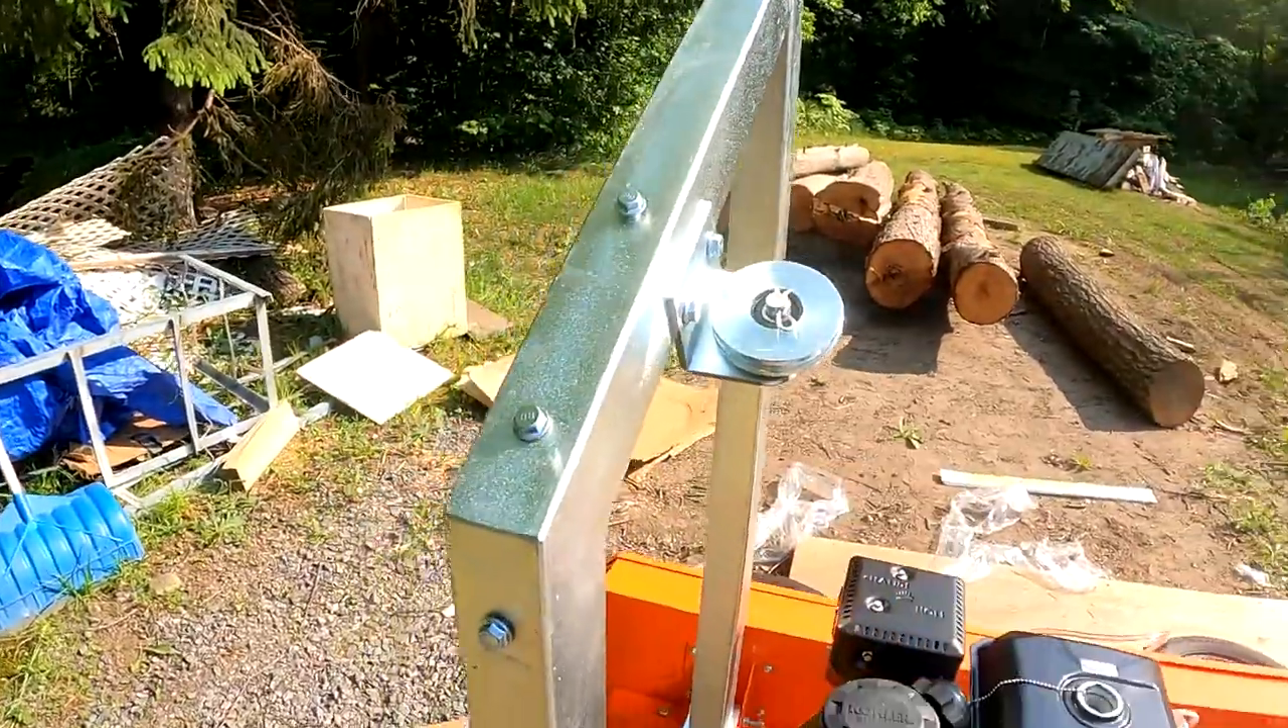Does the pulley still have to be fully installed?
No.